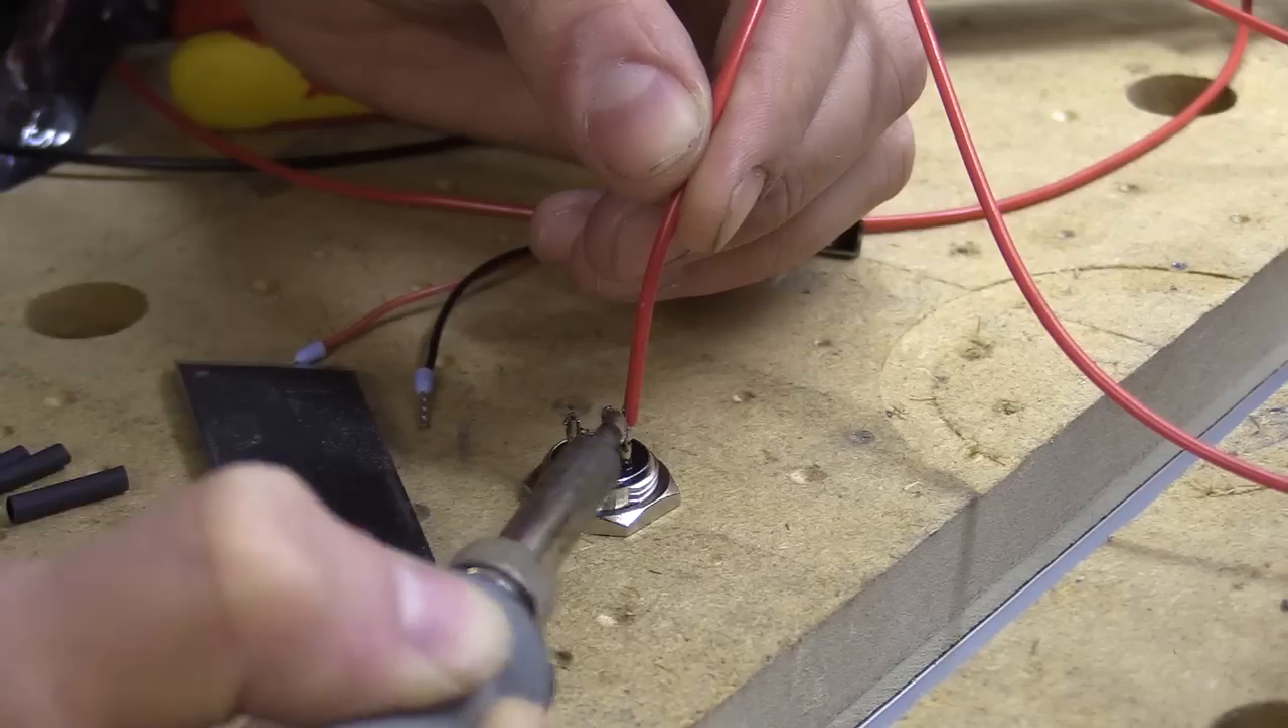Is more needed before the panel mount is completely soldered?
Yes.